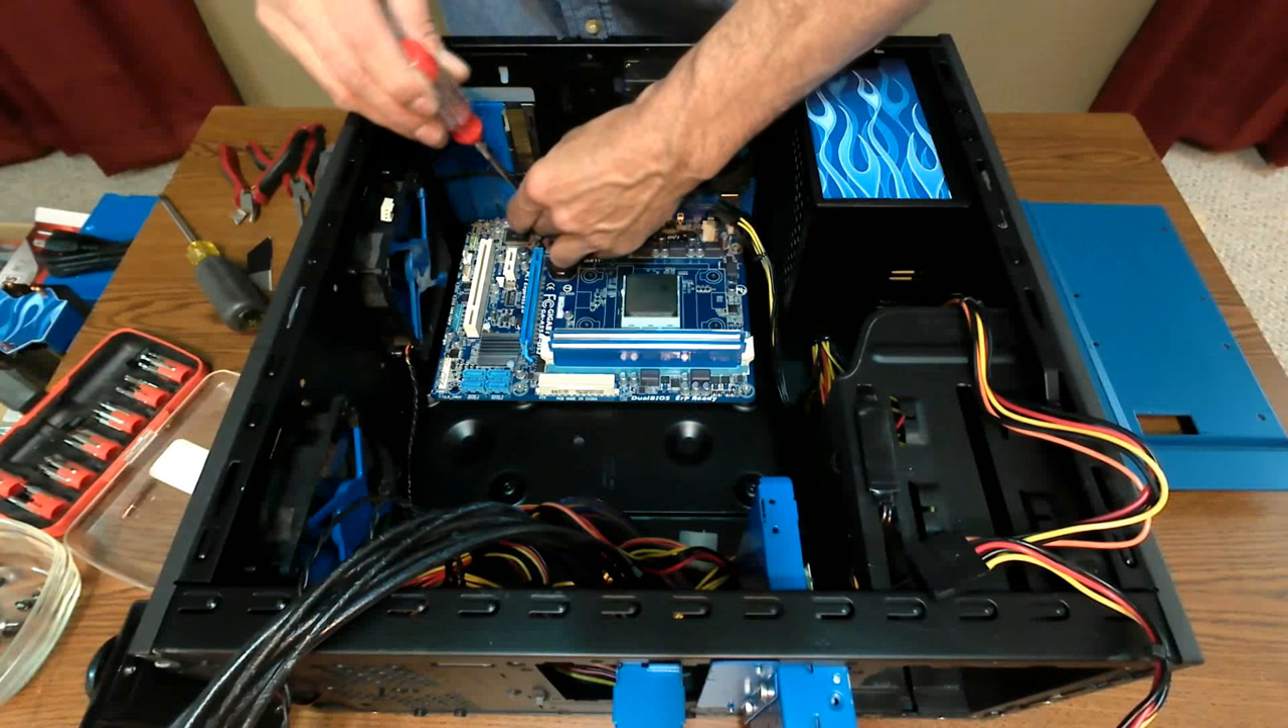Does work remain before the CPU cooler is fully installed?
Yes.